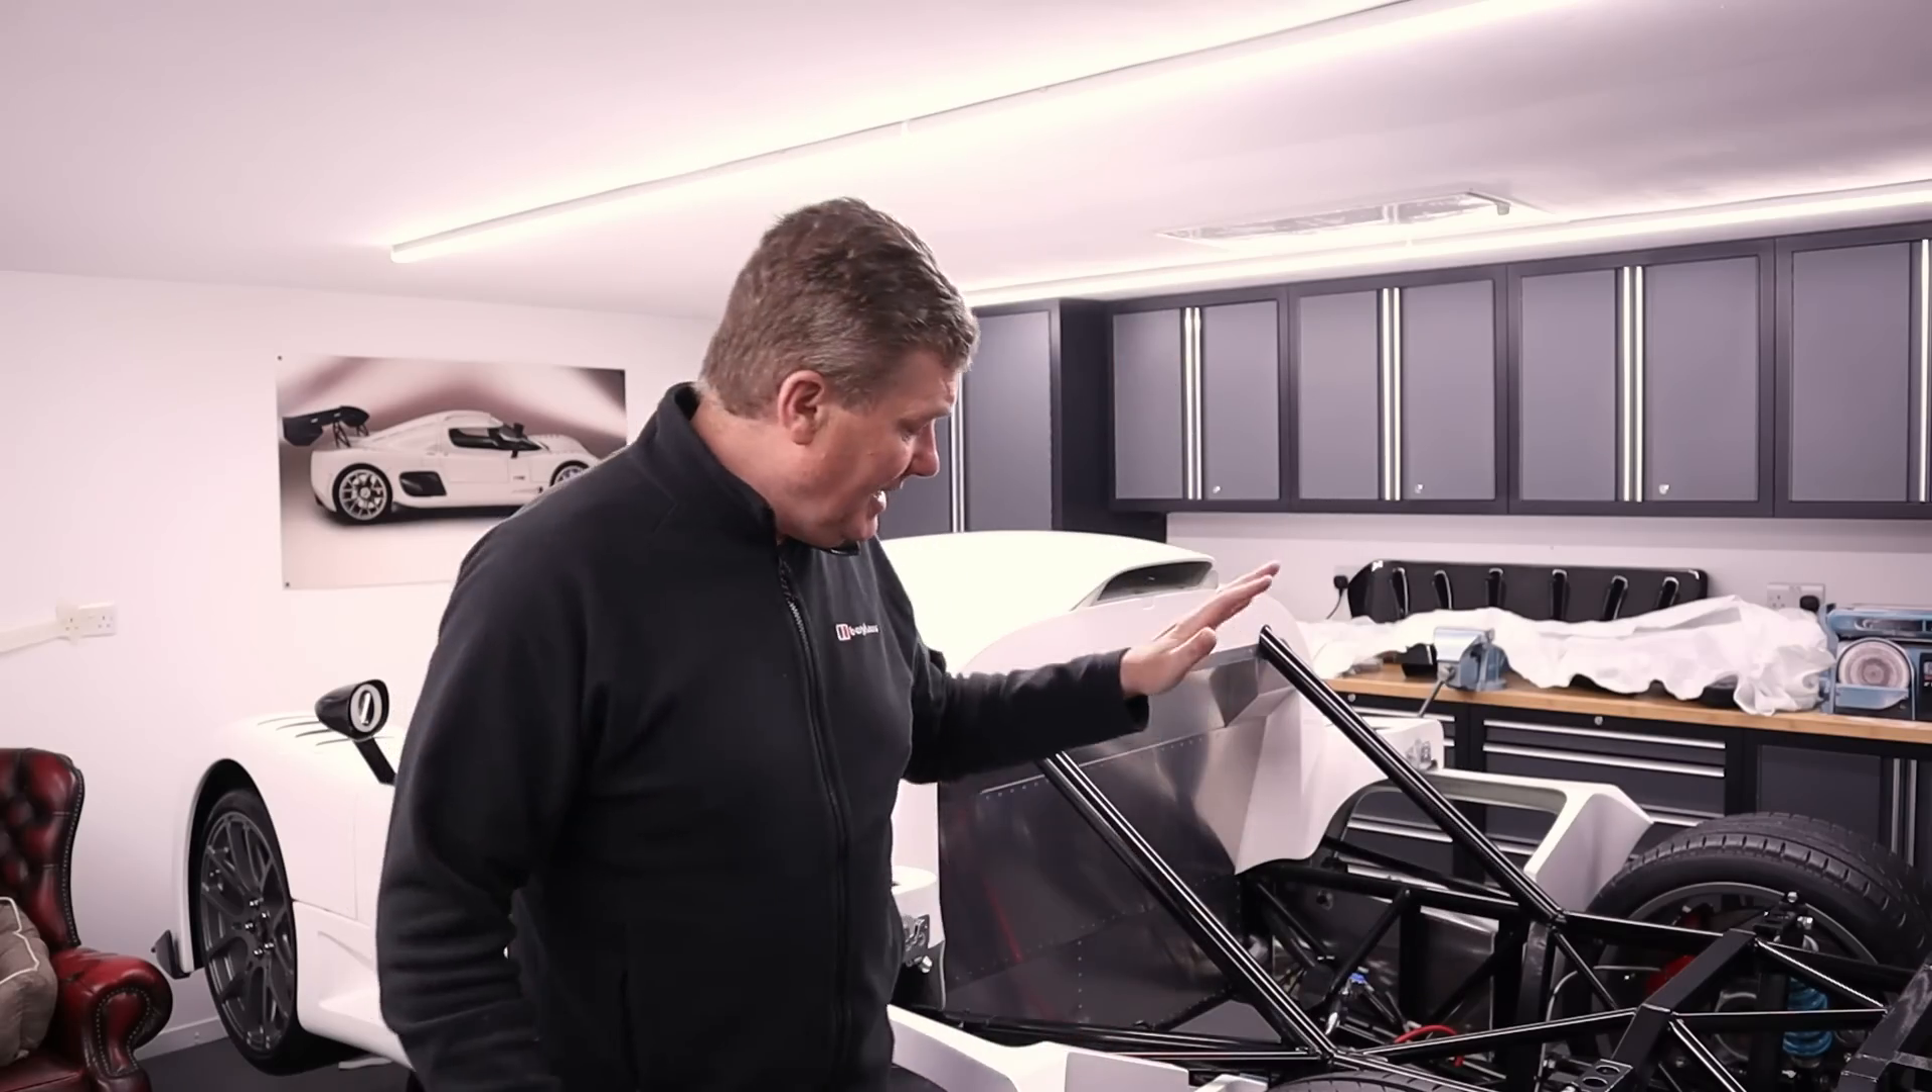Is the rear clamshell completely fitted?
No.